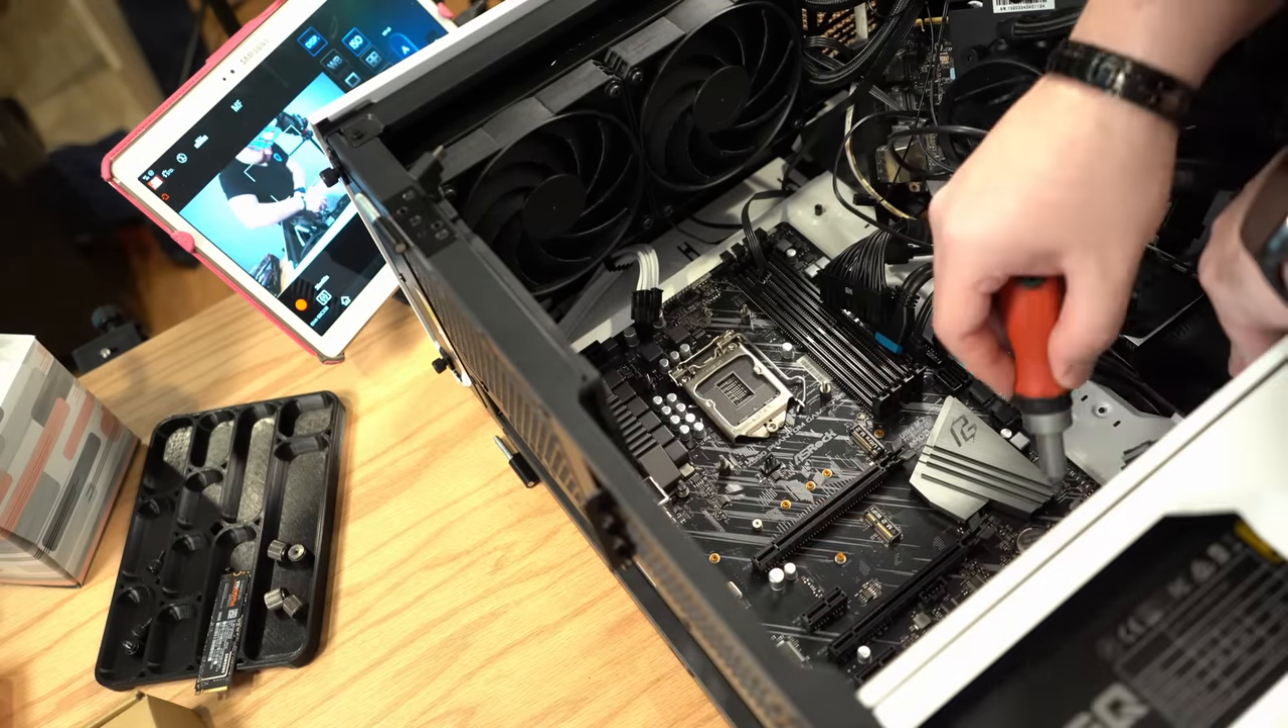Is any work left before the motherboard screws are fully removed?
Yes.